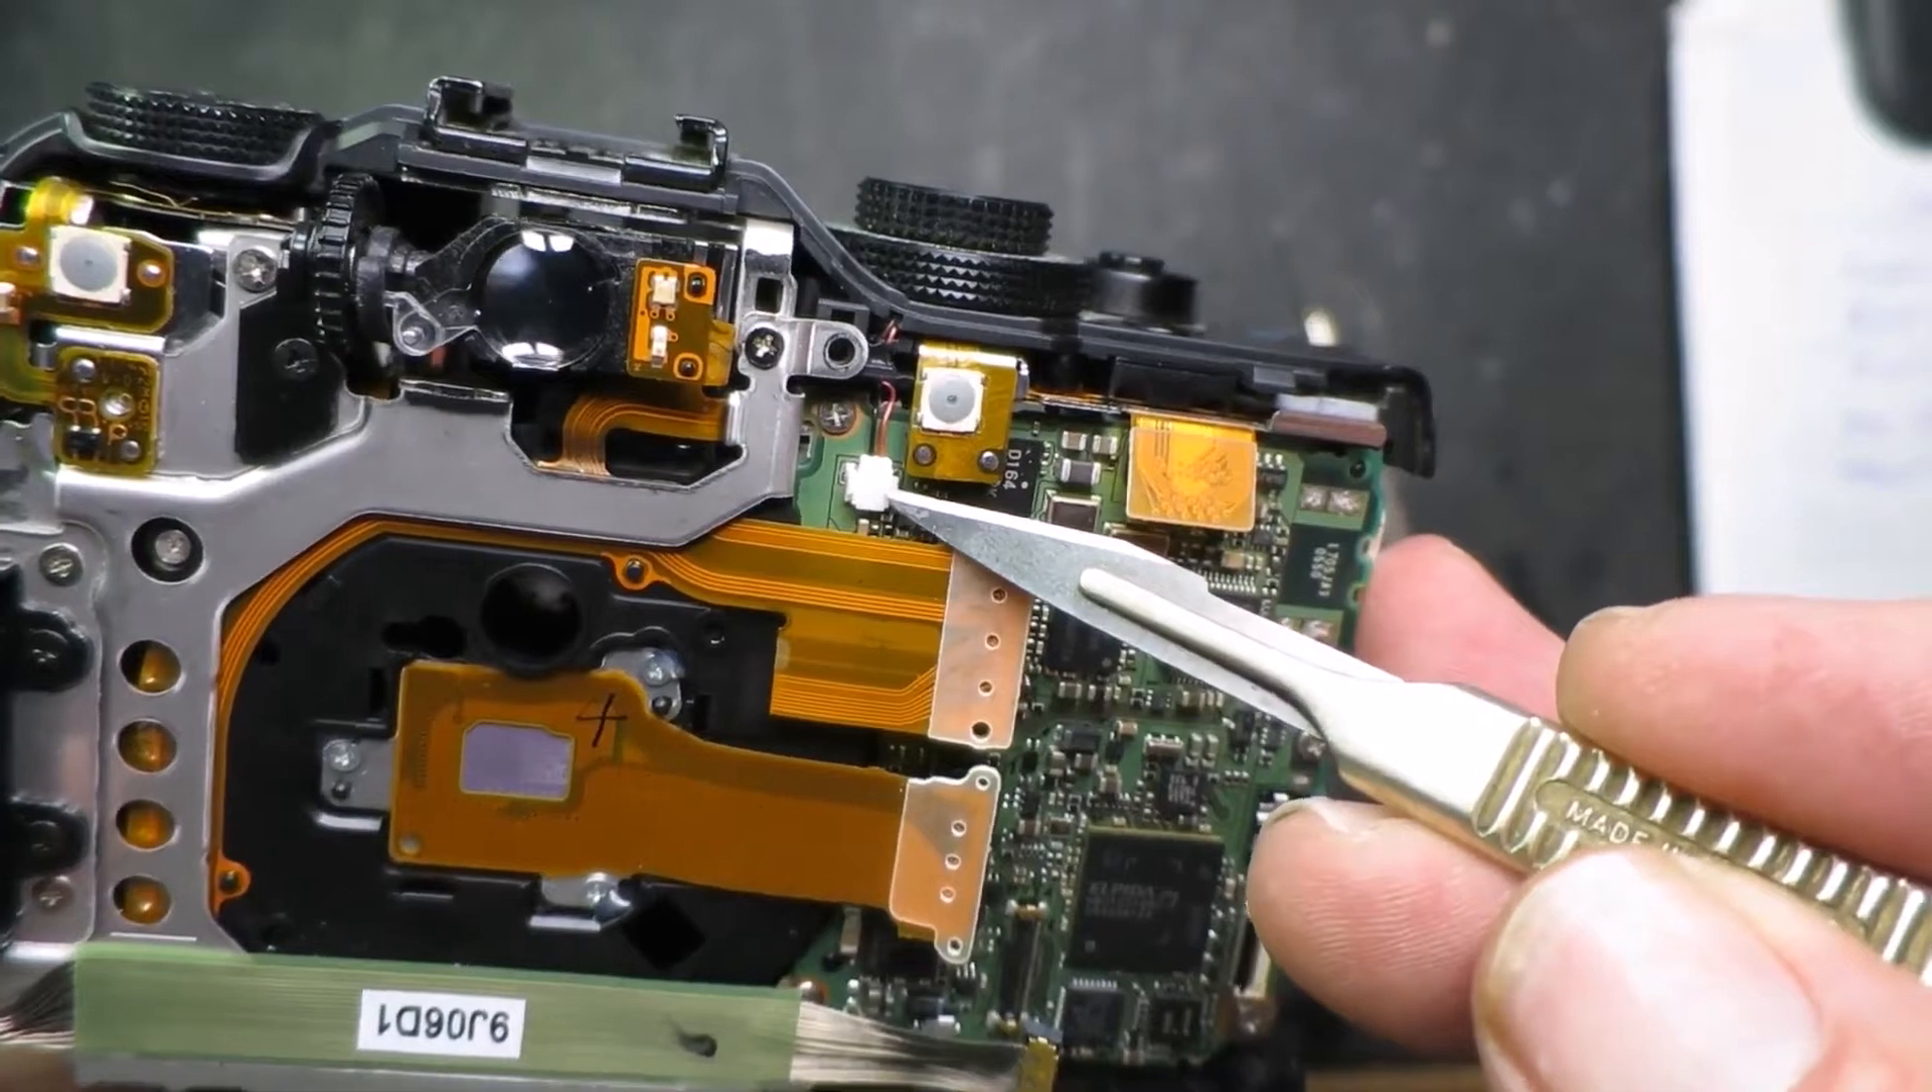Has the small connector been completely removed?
No.